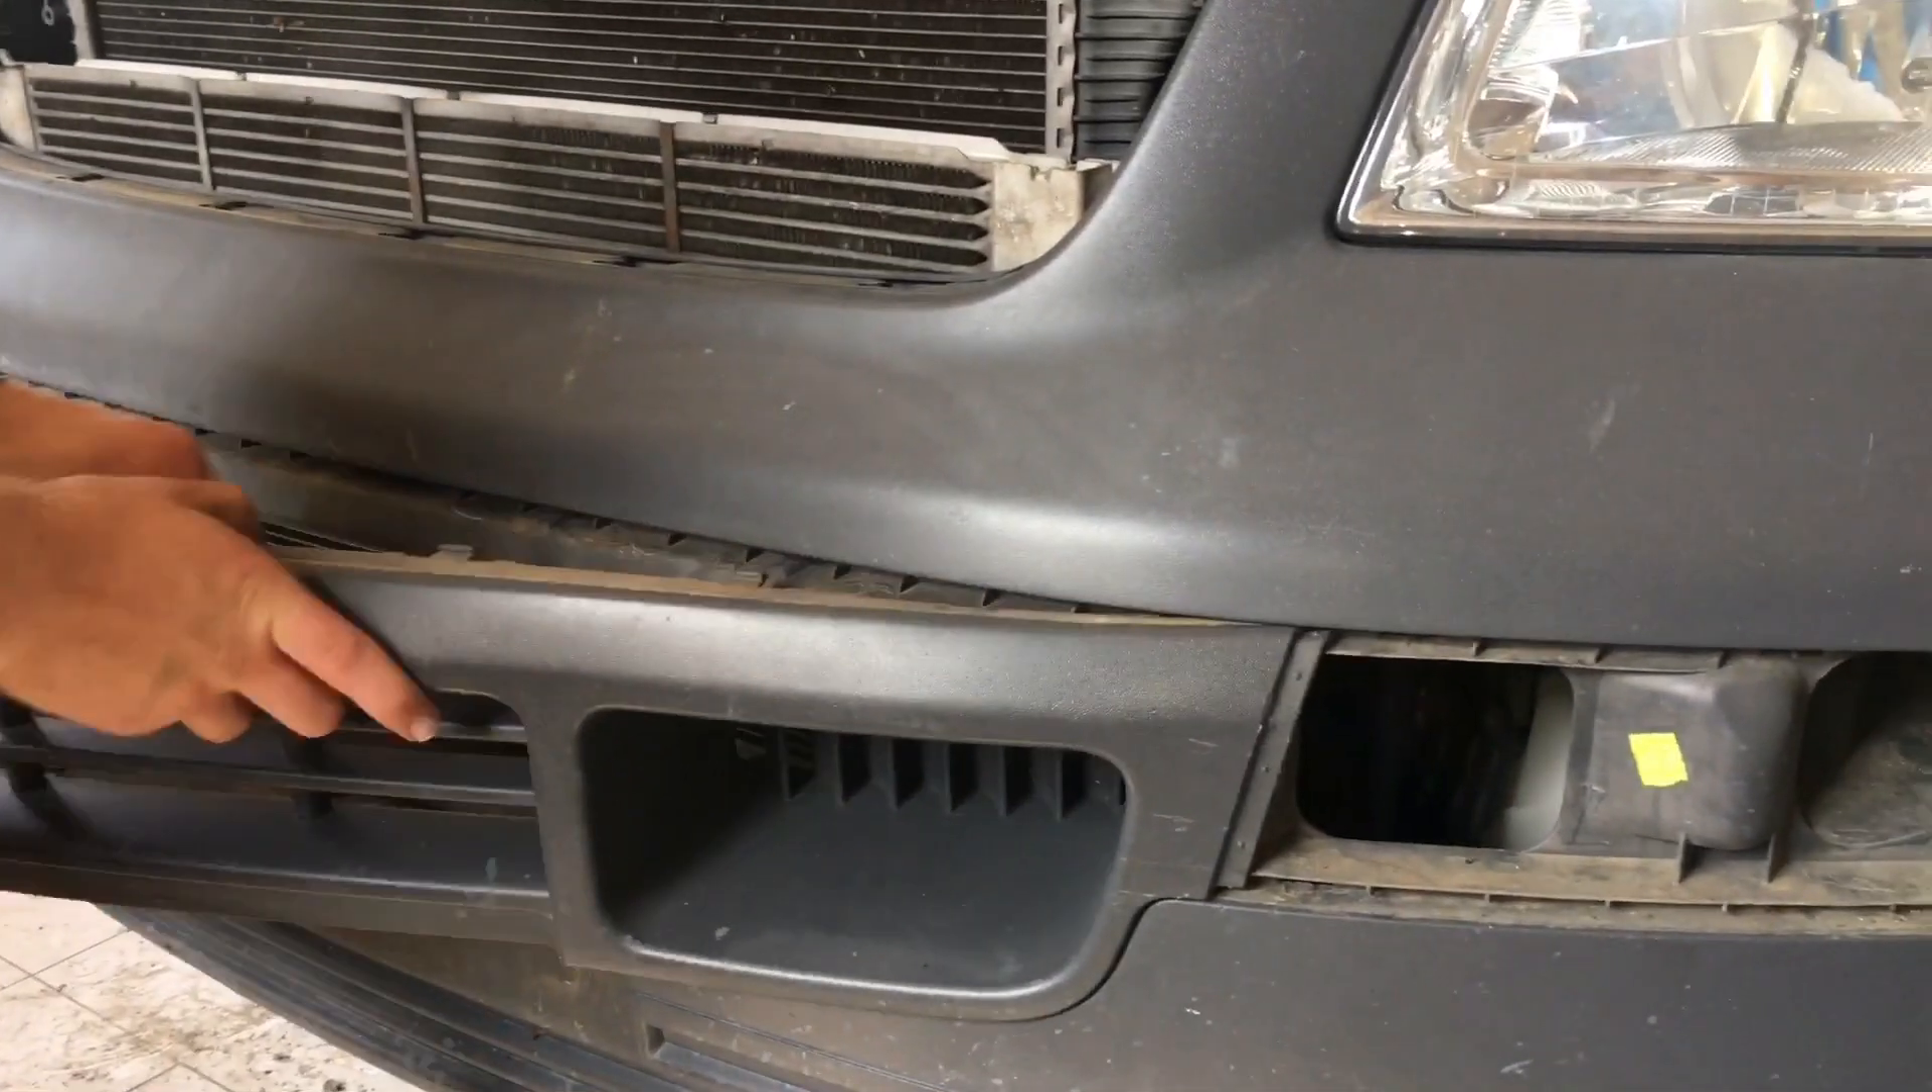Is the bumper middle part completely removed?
No.